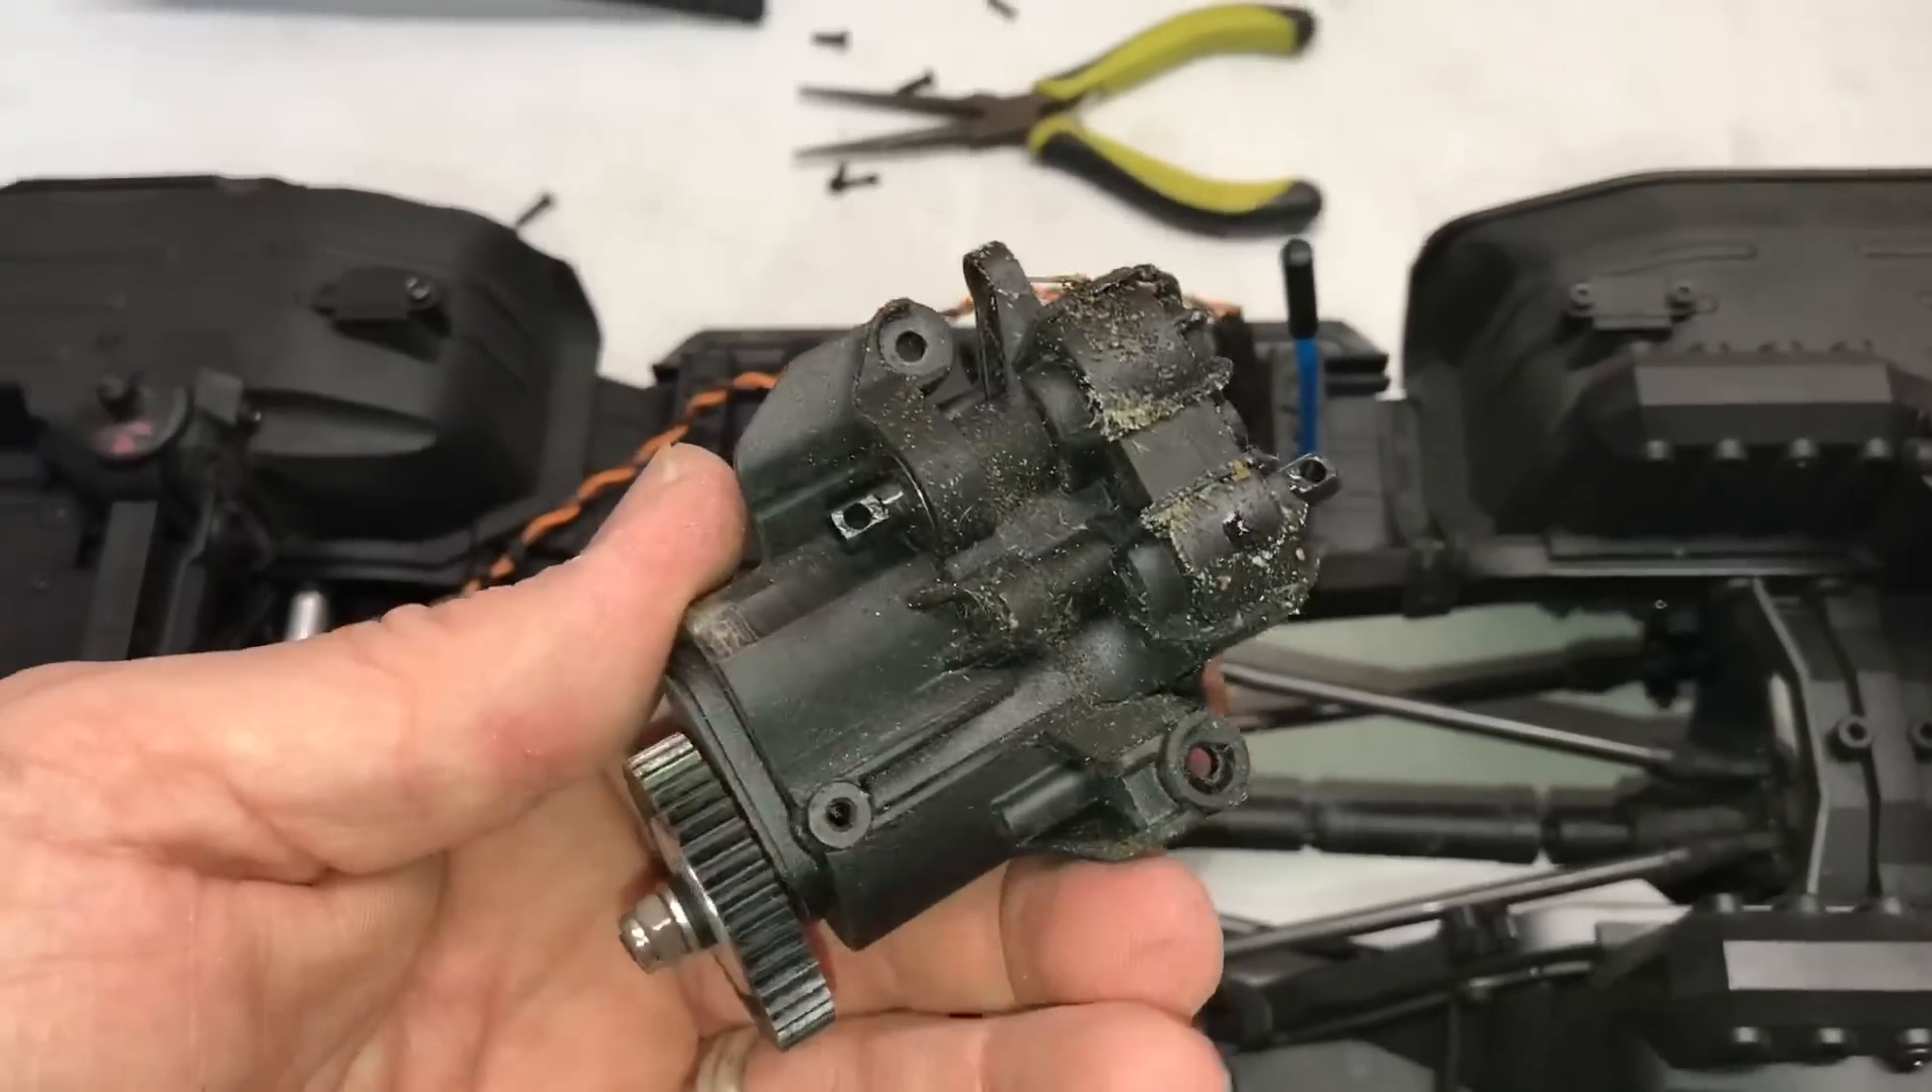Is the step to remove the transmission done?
Yes.